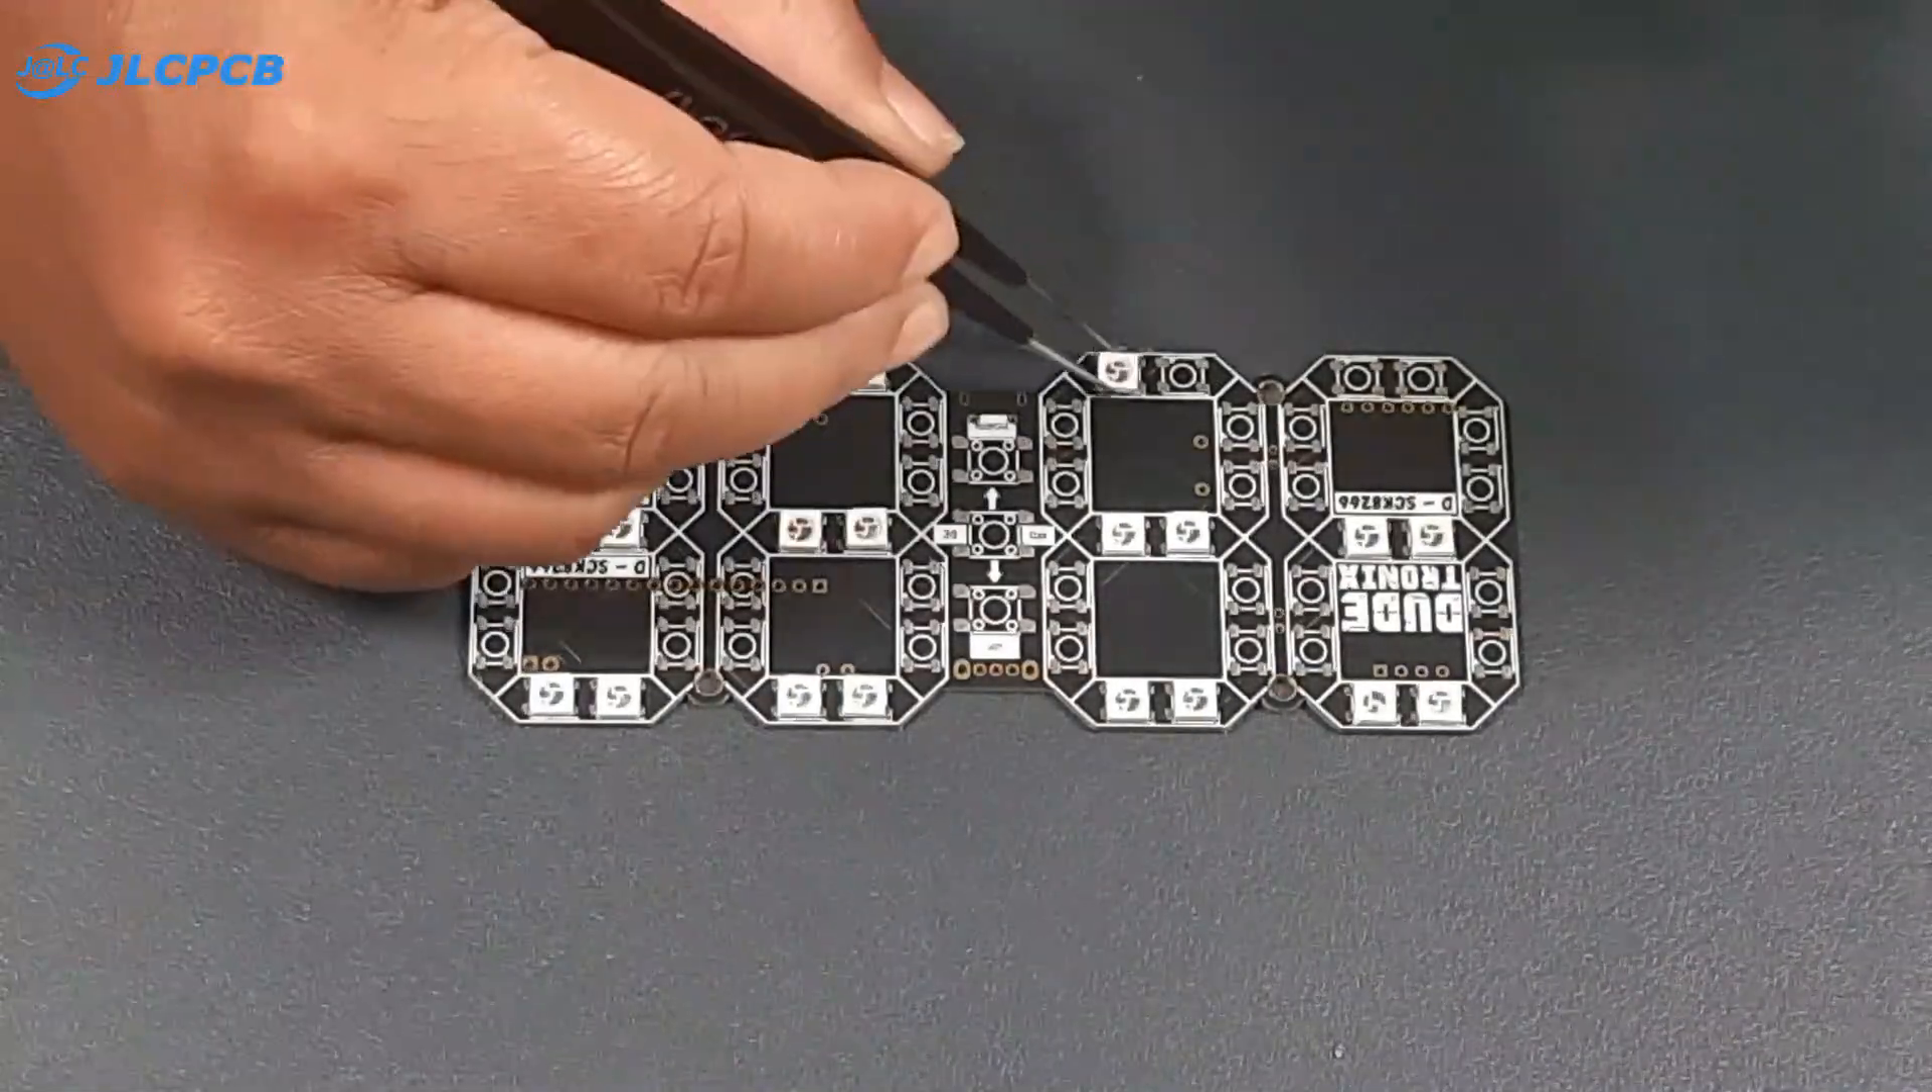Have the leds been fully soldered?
No.